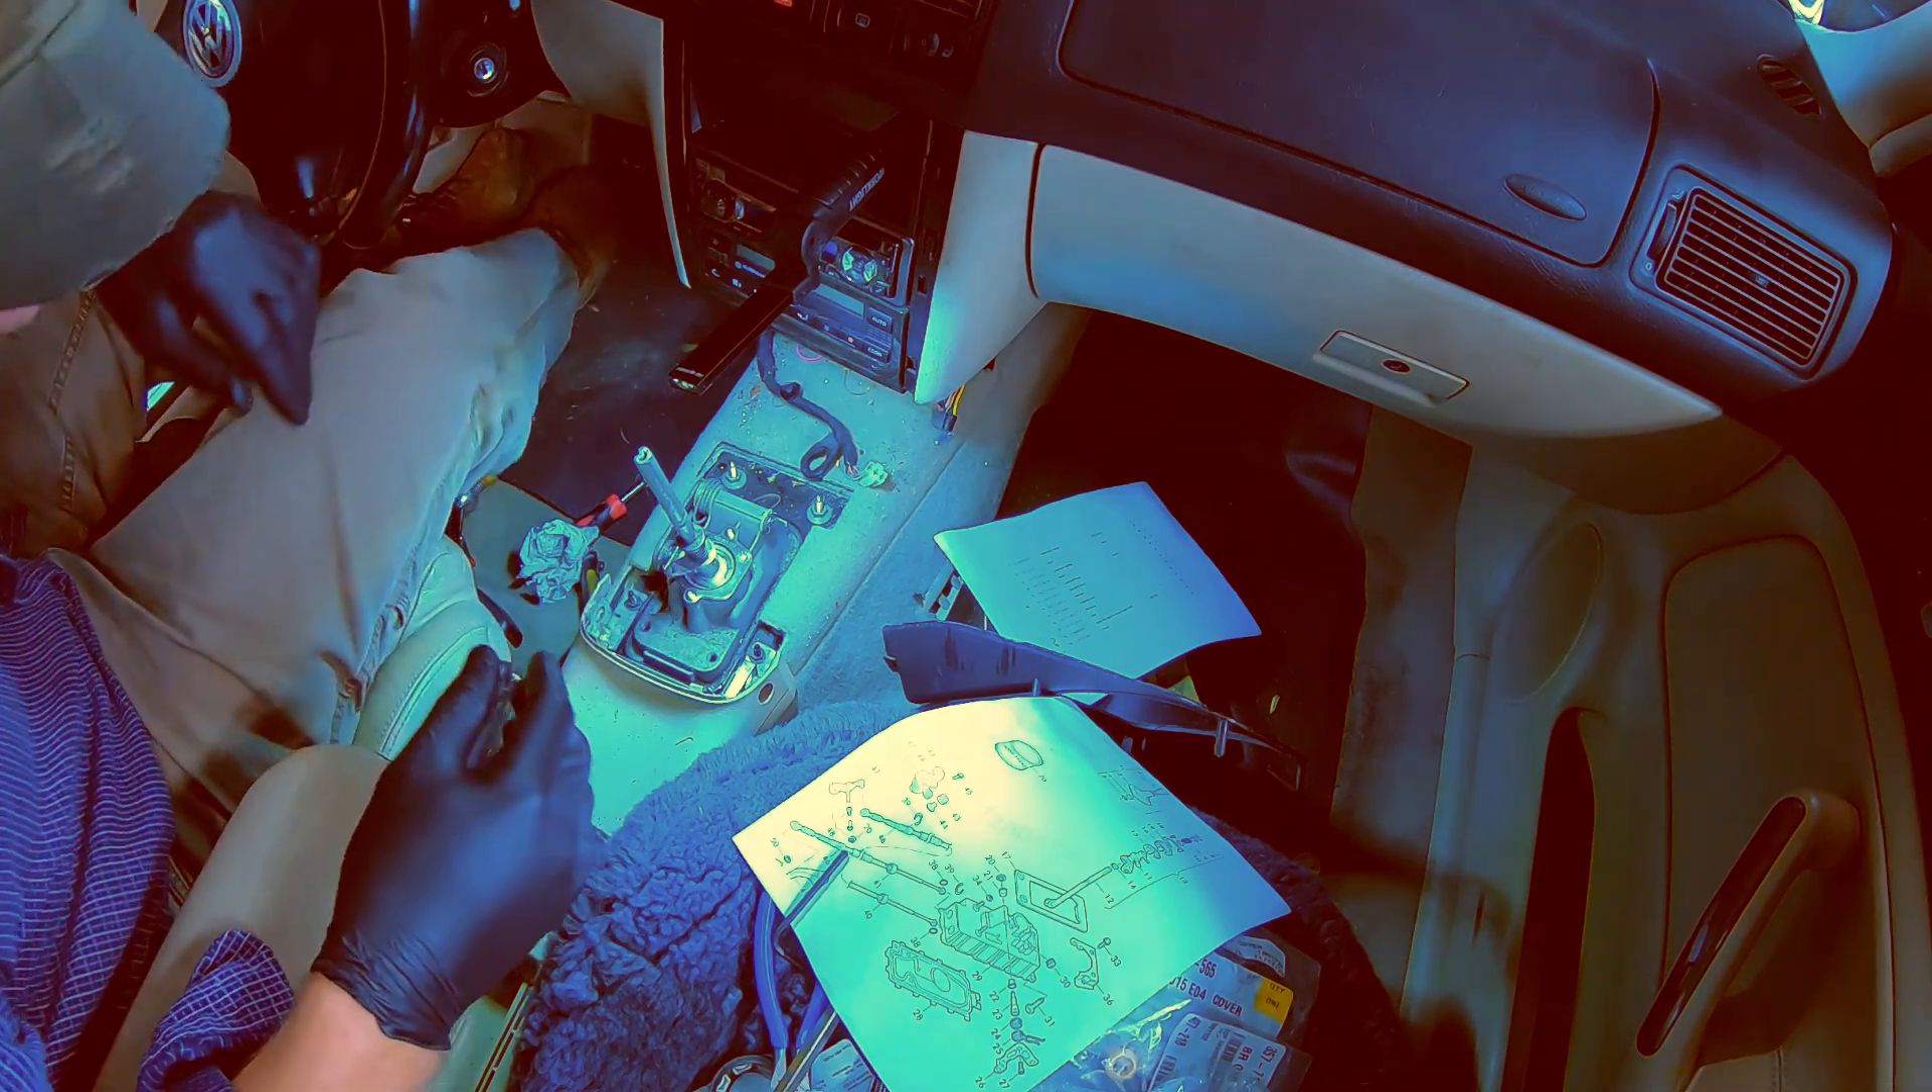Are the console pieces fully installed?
No.